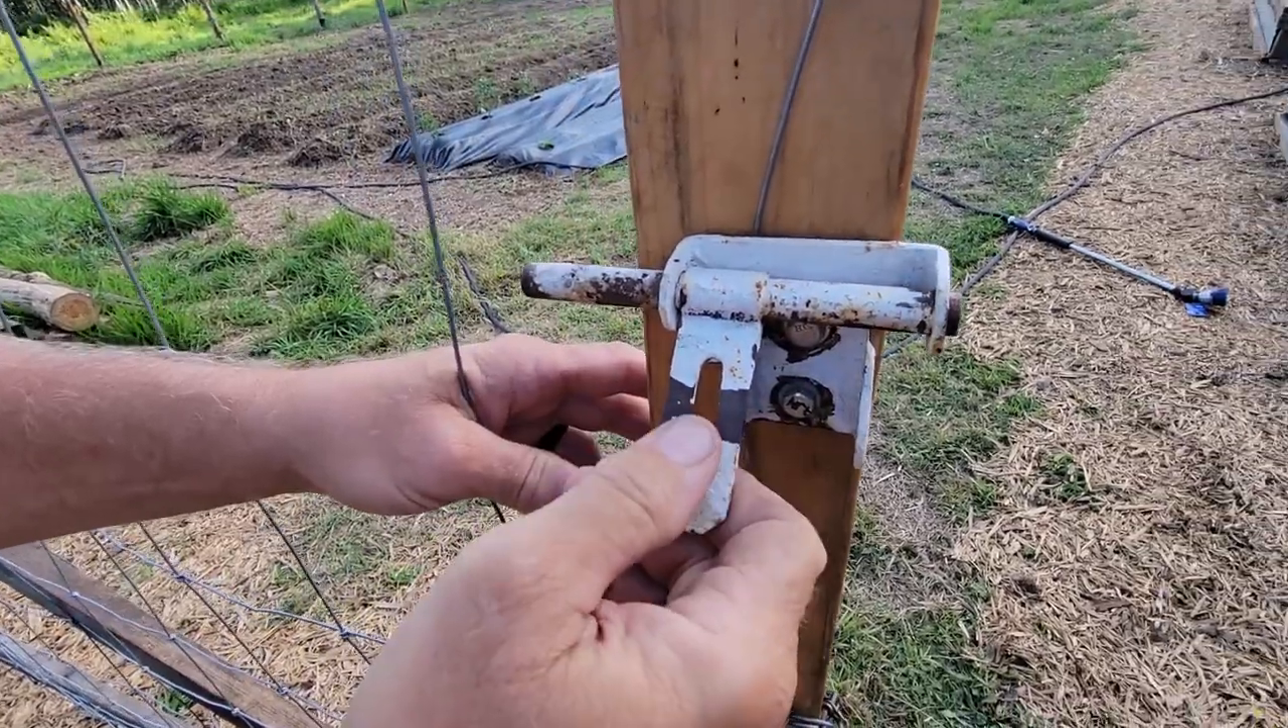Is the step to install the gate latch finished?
Yes.